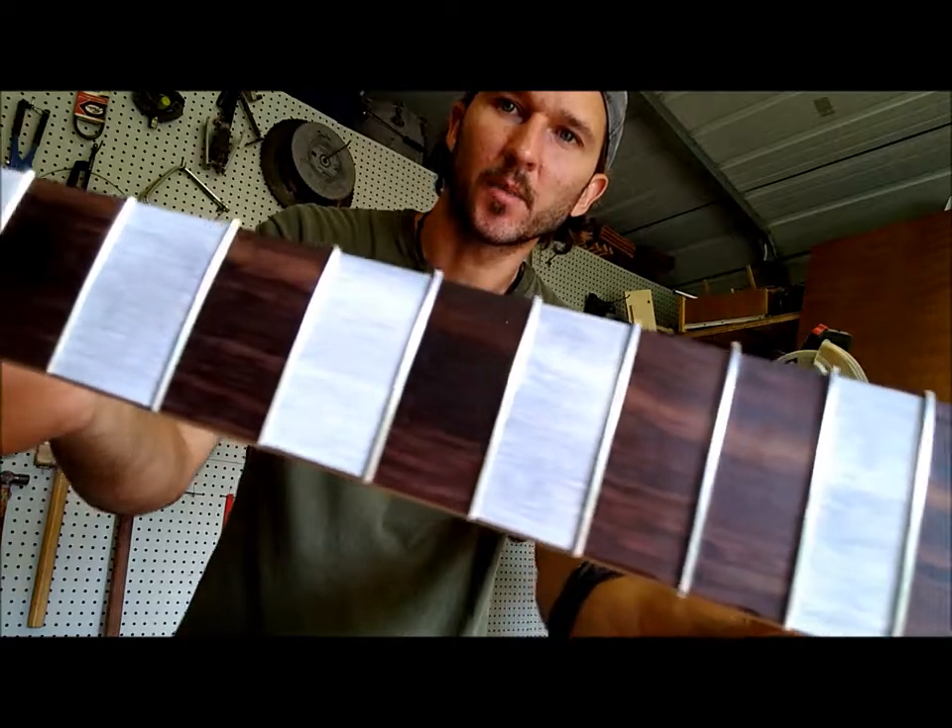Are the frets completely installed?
Yes.